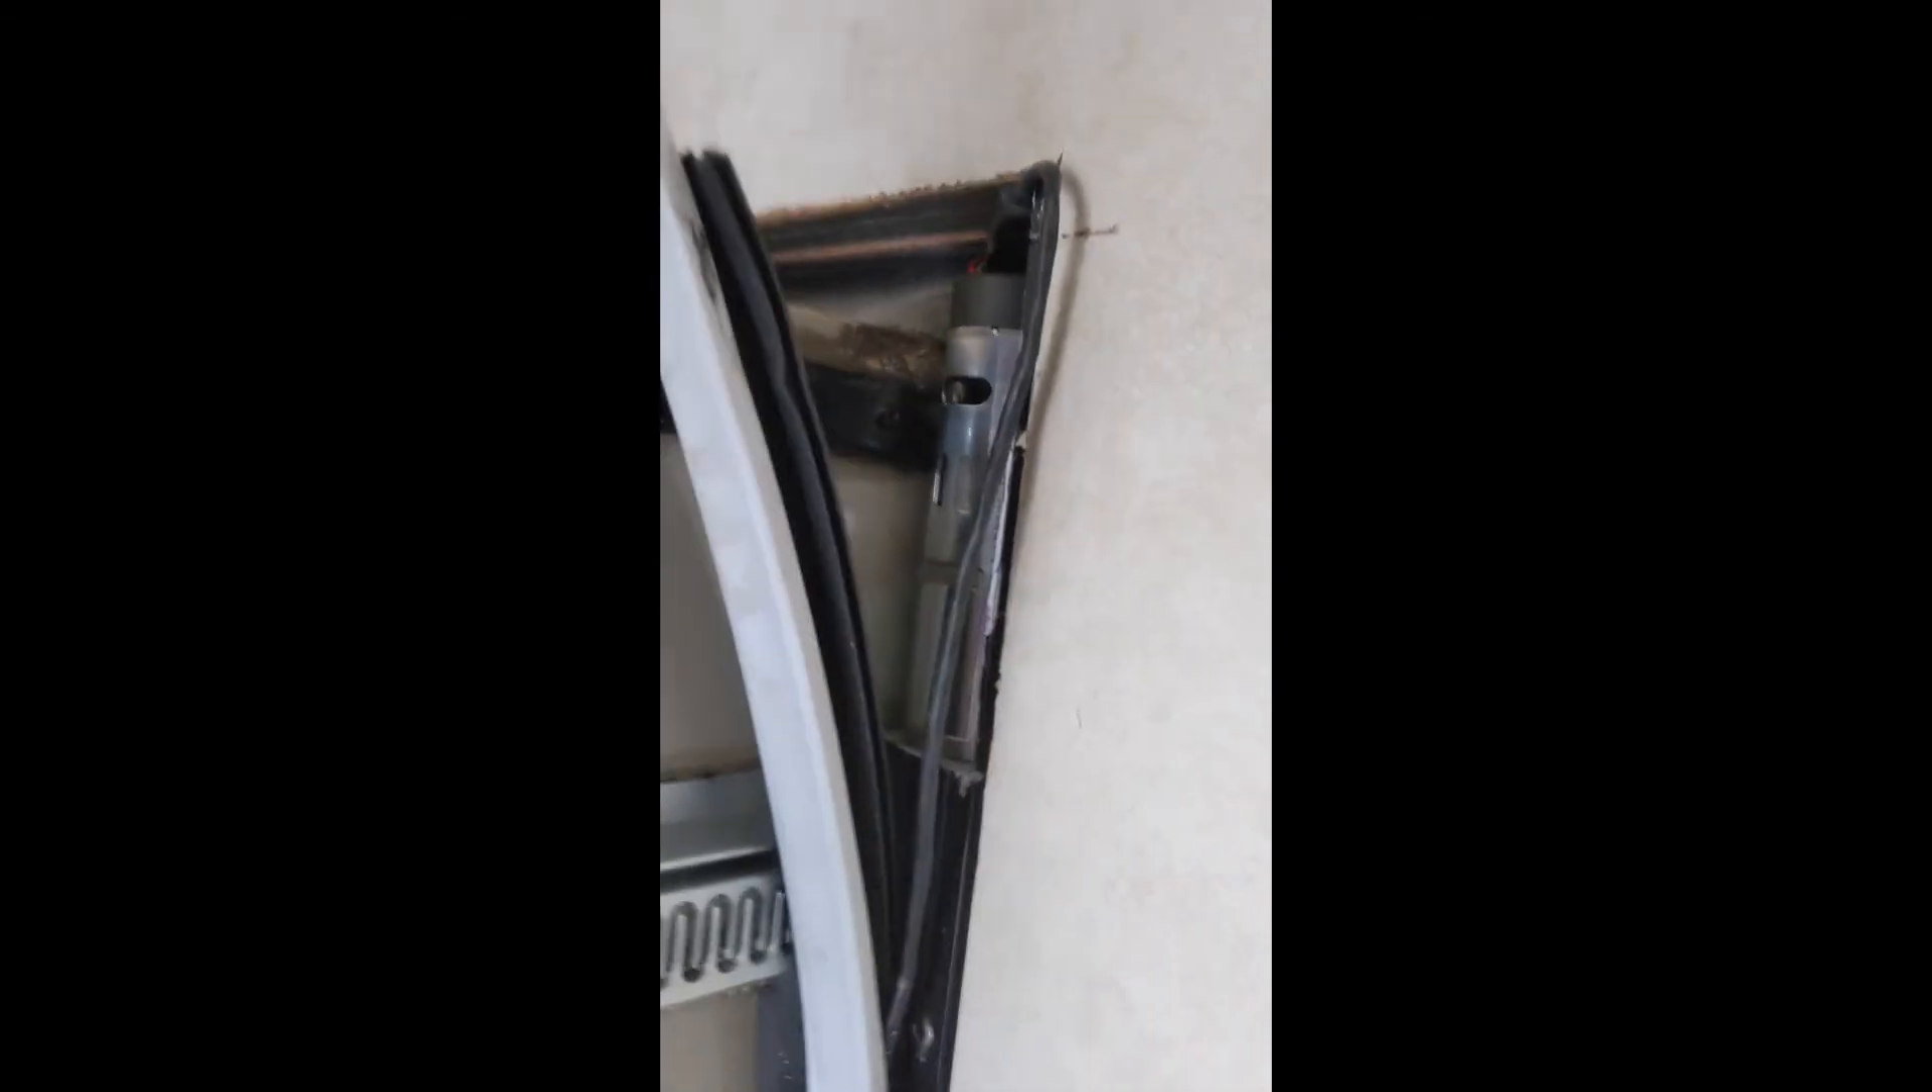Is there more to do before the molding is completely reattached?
Yes.